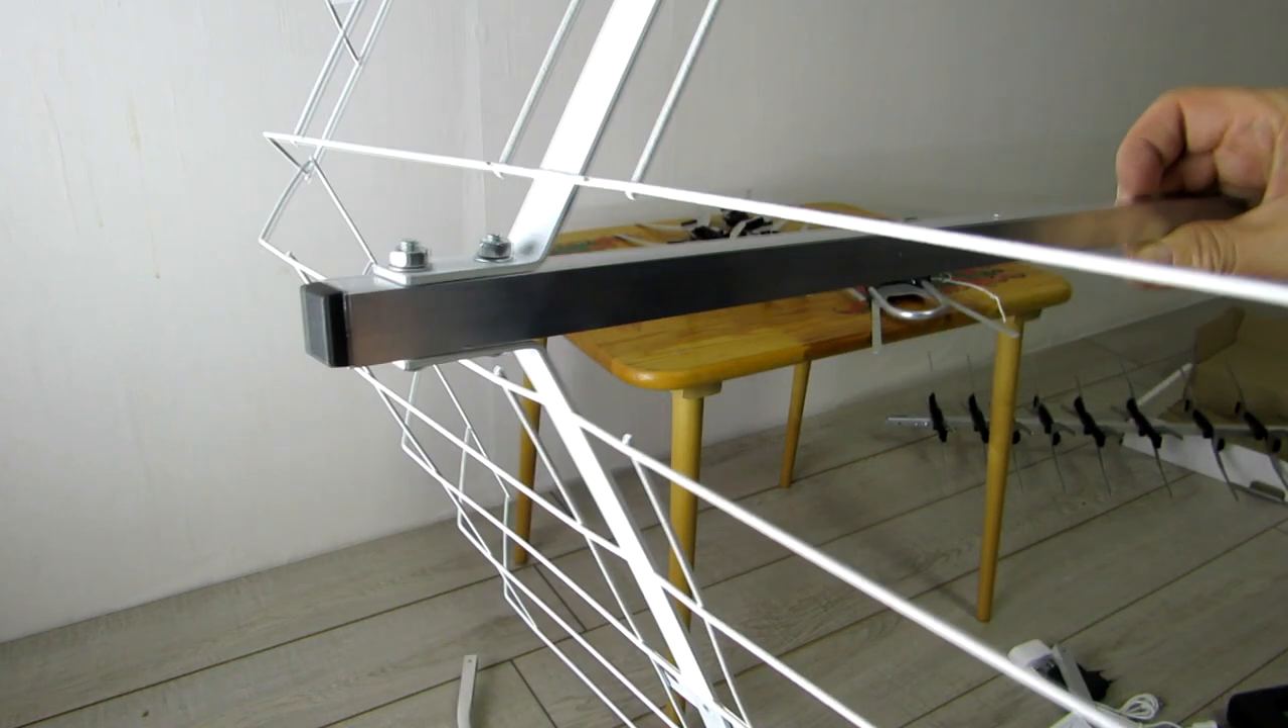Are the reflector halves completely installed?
Yes.